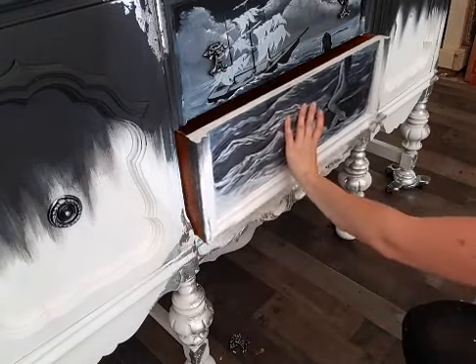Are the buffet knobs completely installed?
No.